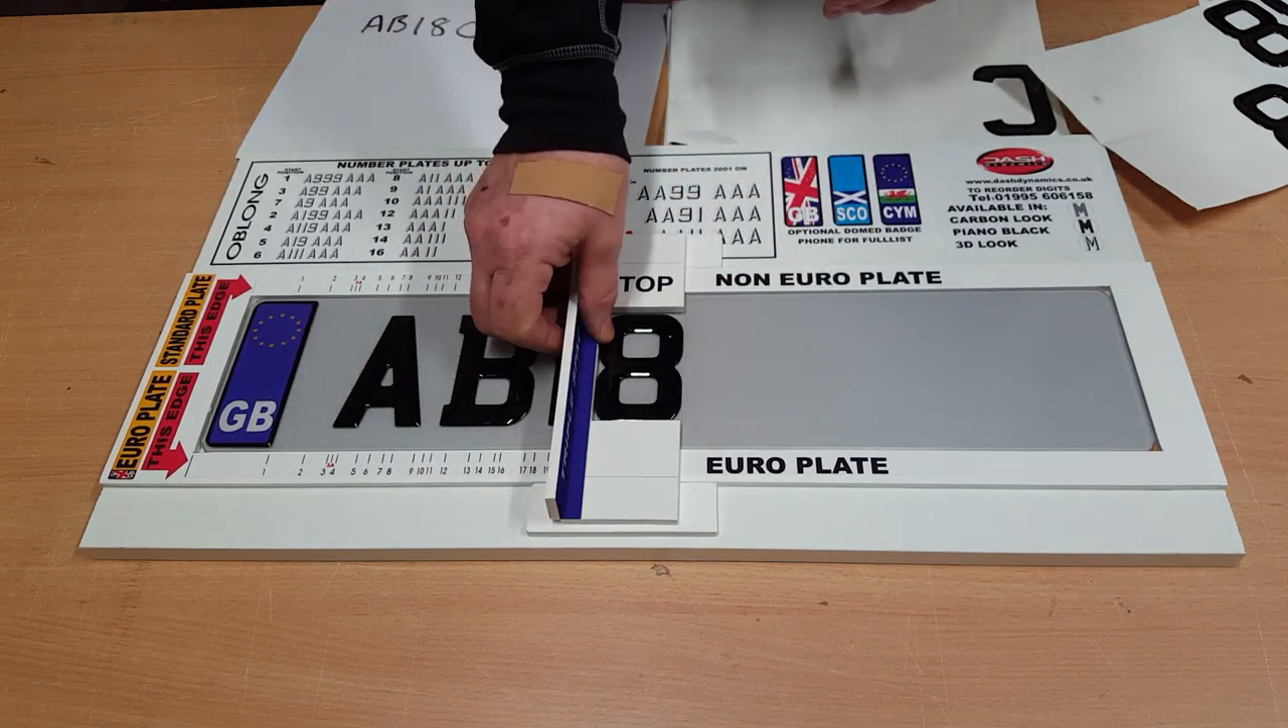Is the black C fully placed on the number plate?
No.